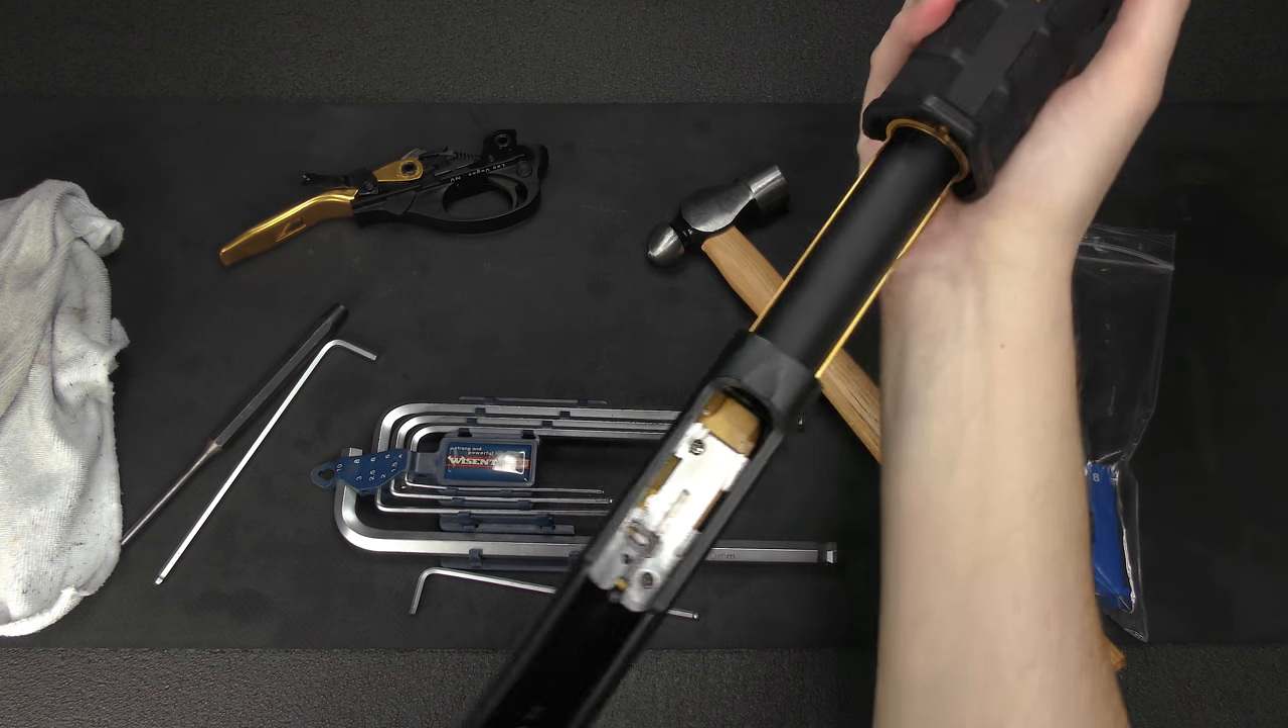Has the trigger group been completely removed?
Yes.